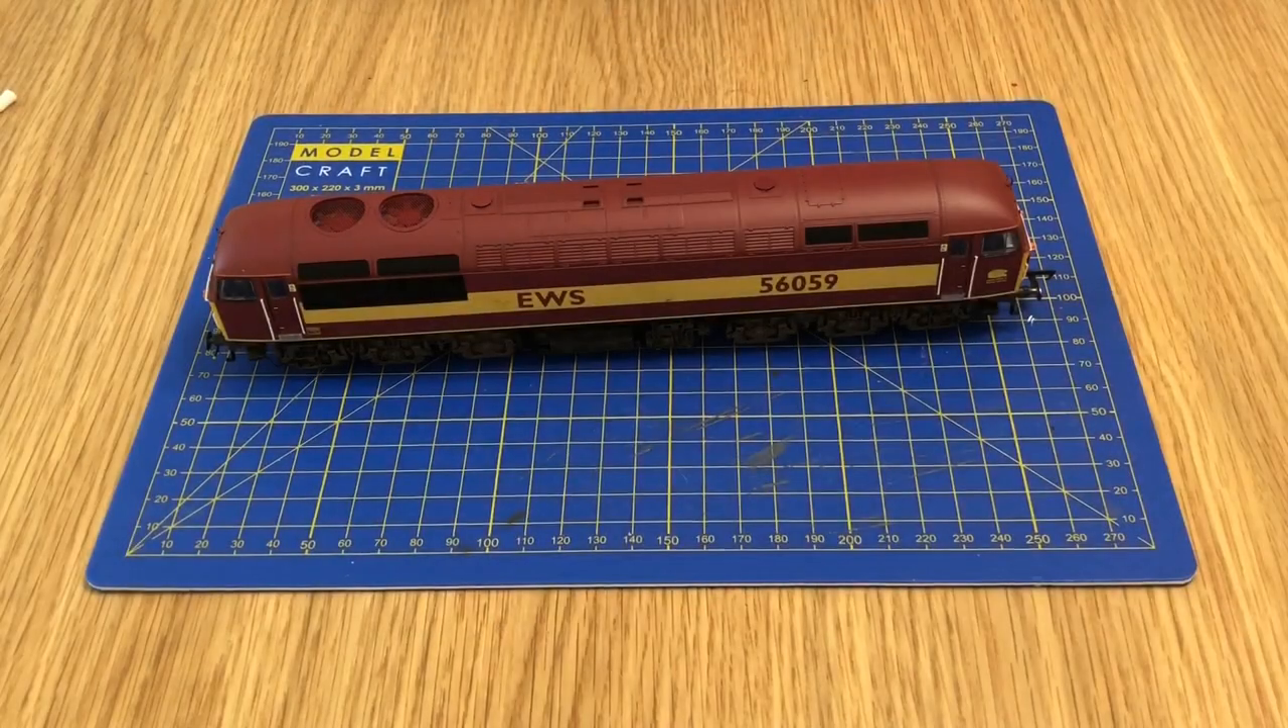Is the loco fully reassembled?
Yes.